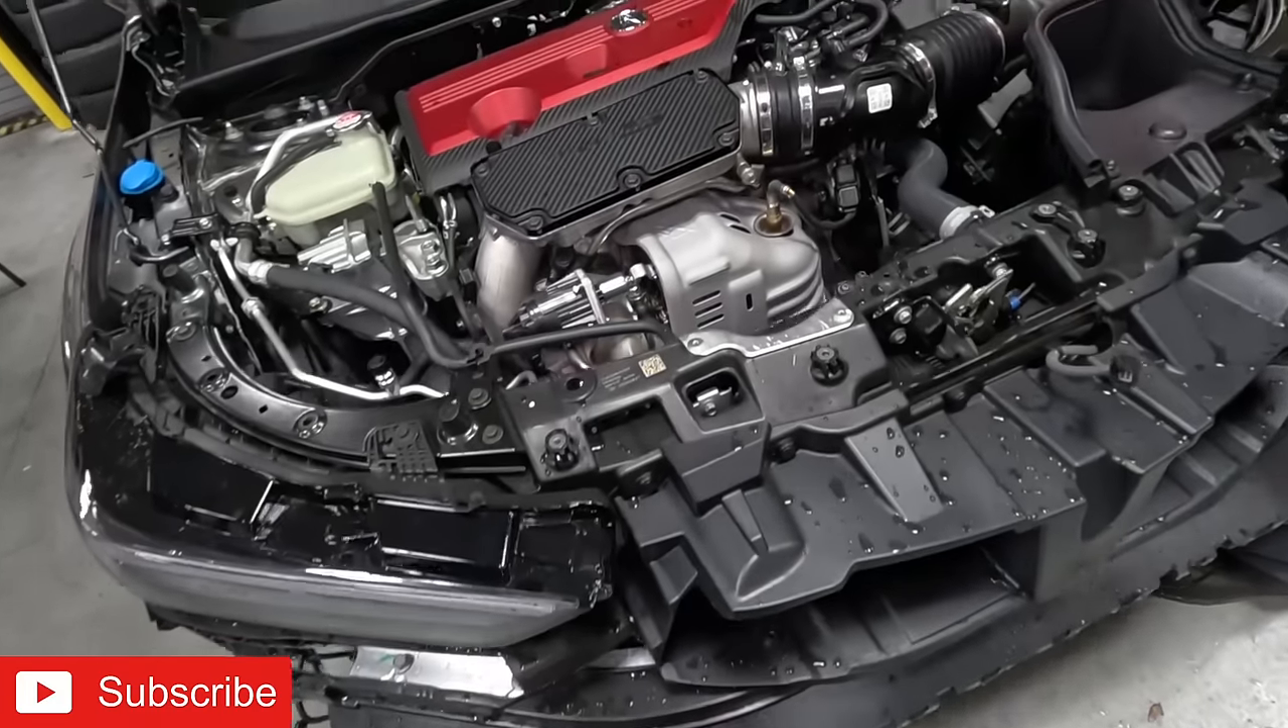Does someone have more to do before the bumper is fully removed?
No.